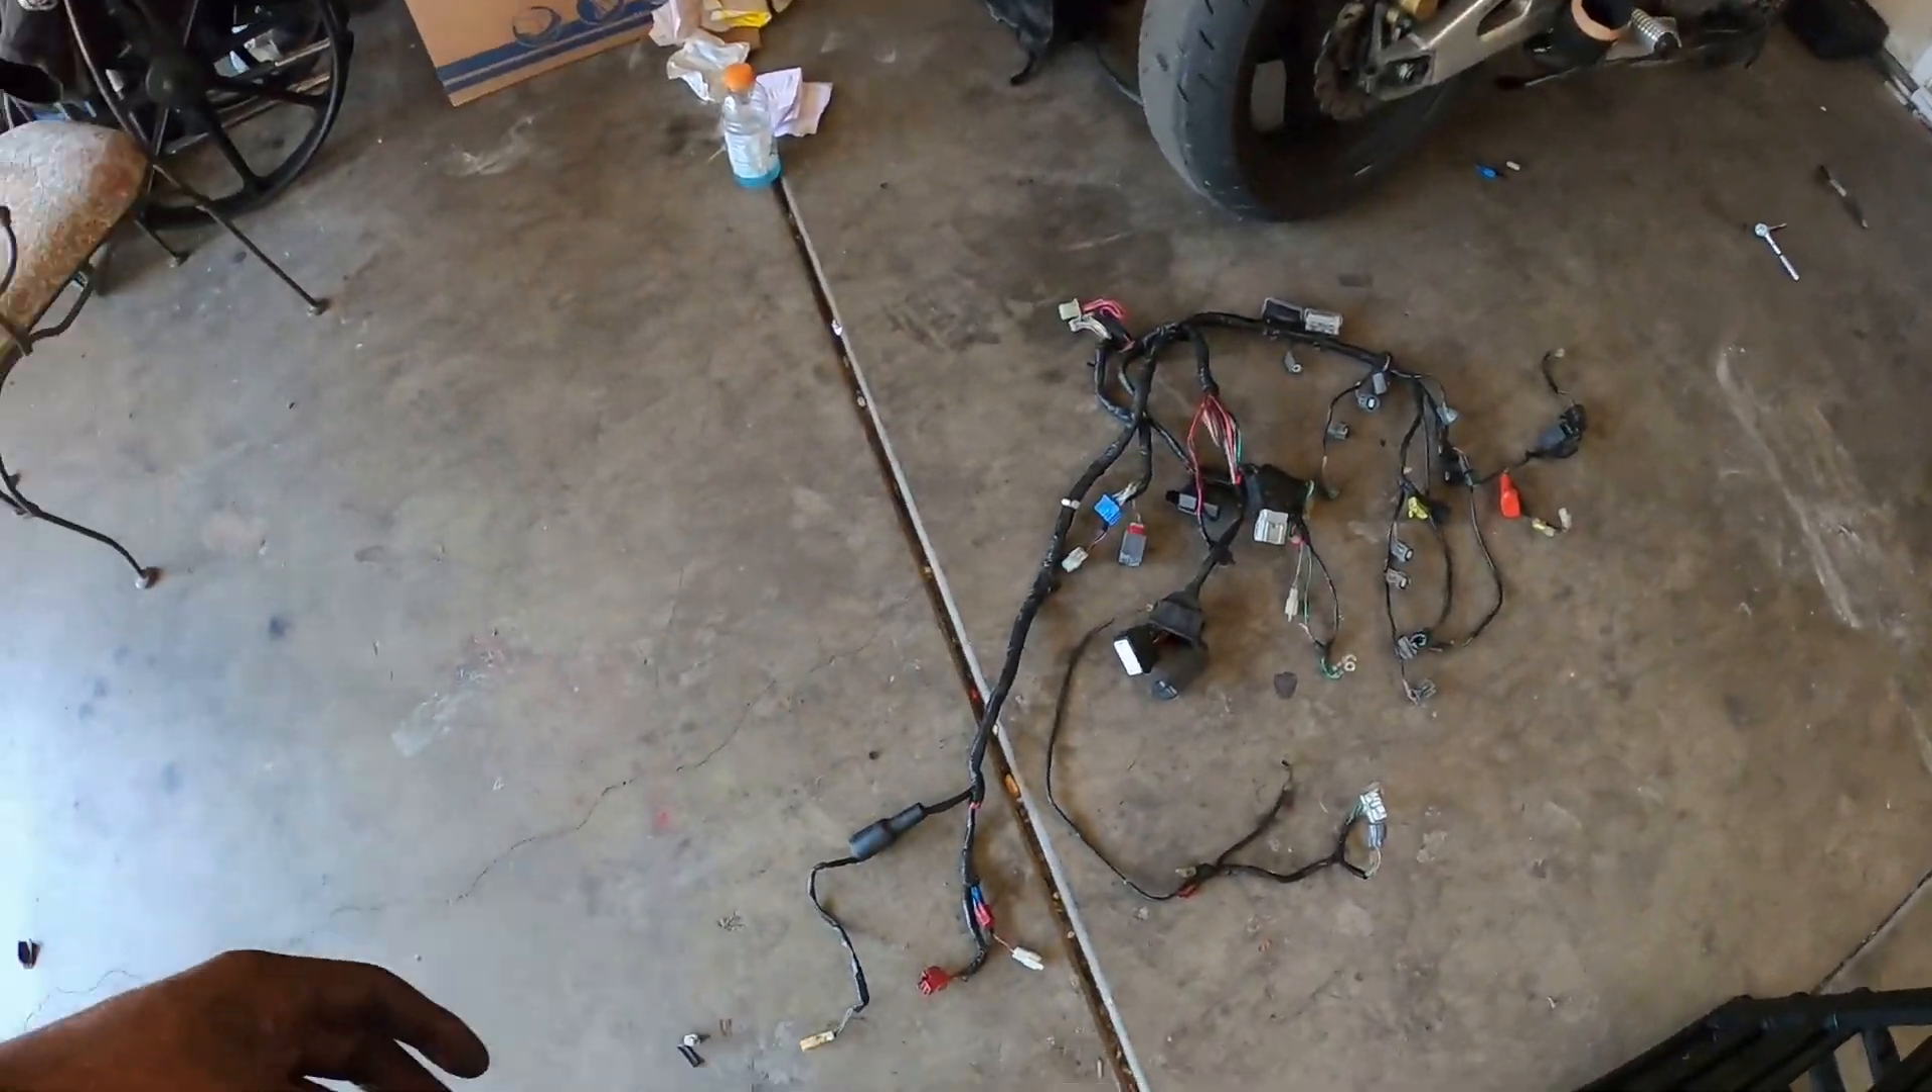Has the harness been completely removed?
Yes.